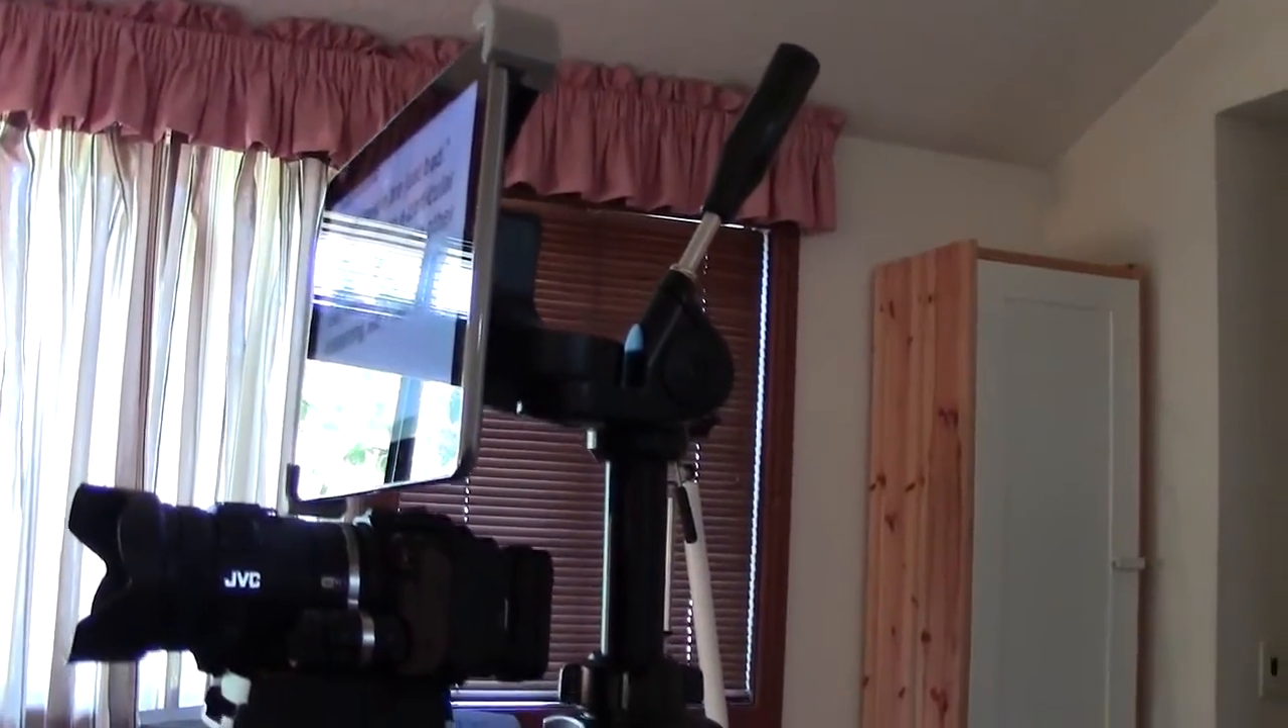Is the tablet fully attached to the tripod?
Yes.